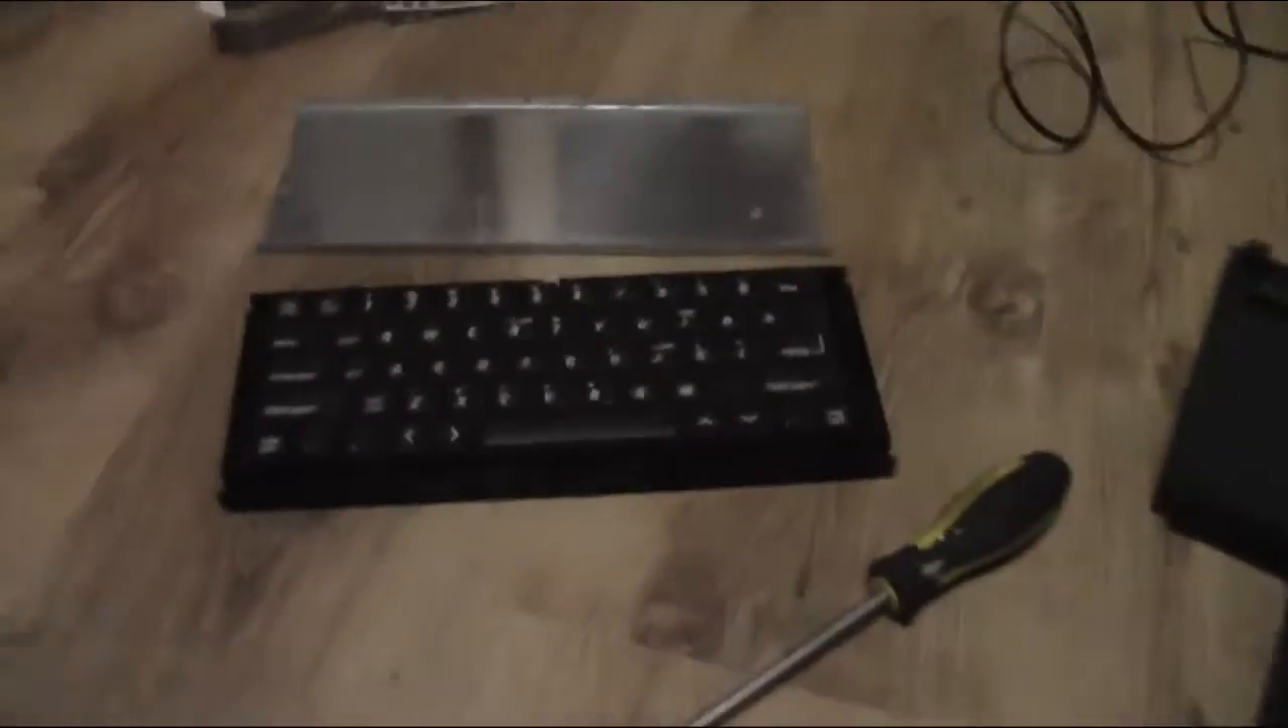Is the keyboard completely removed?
Yes.